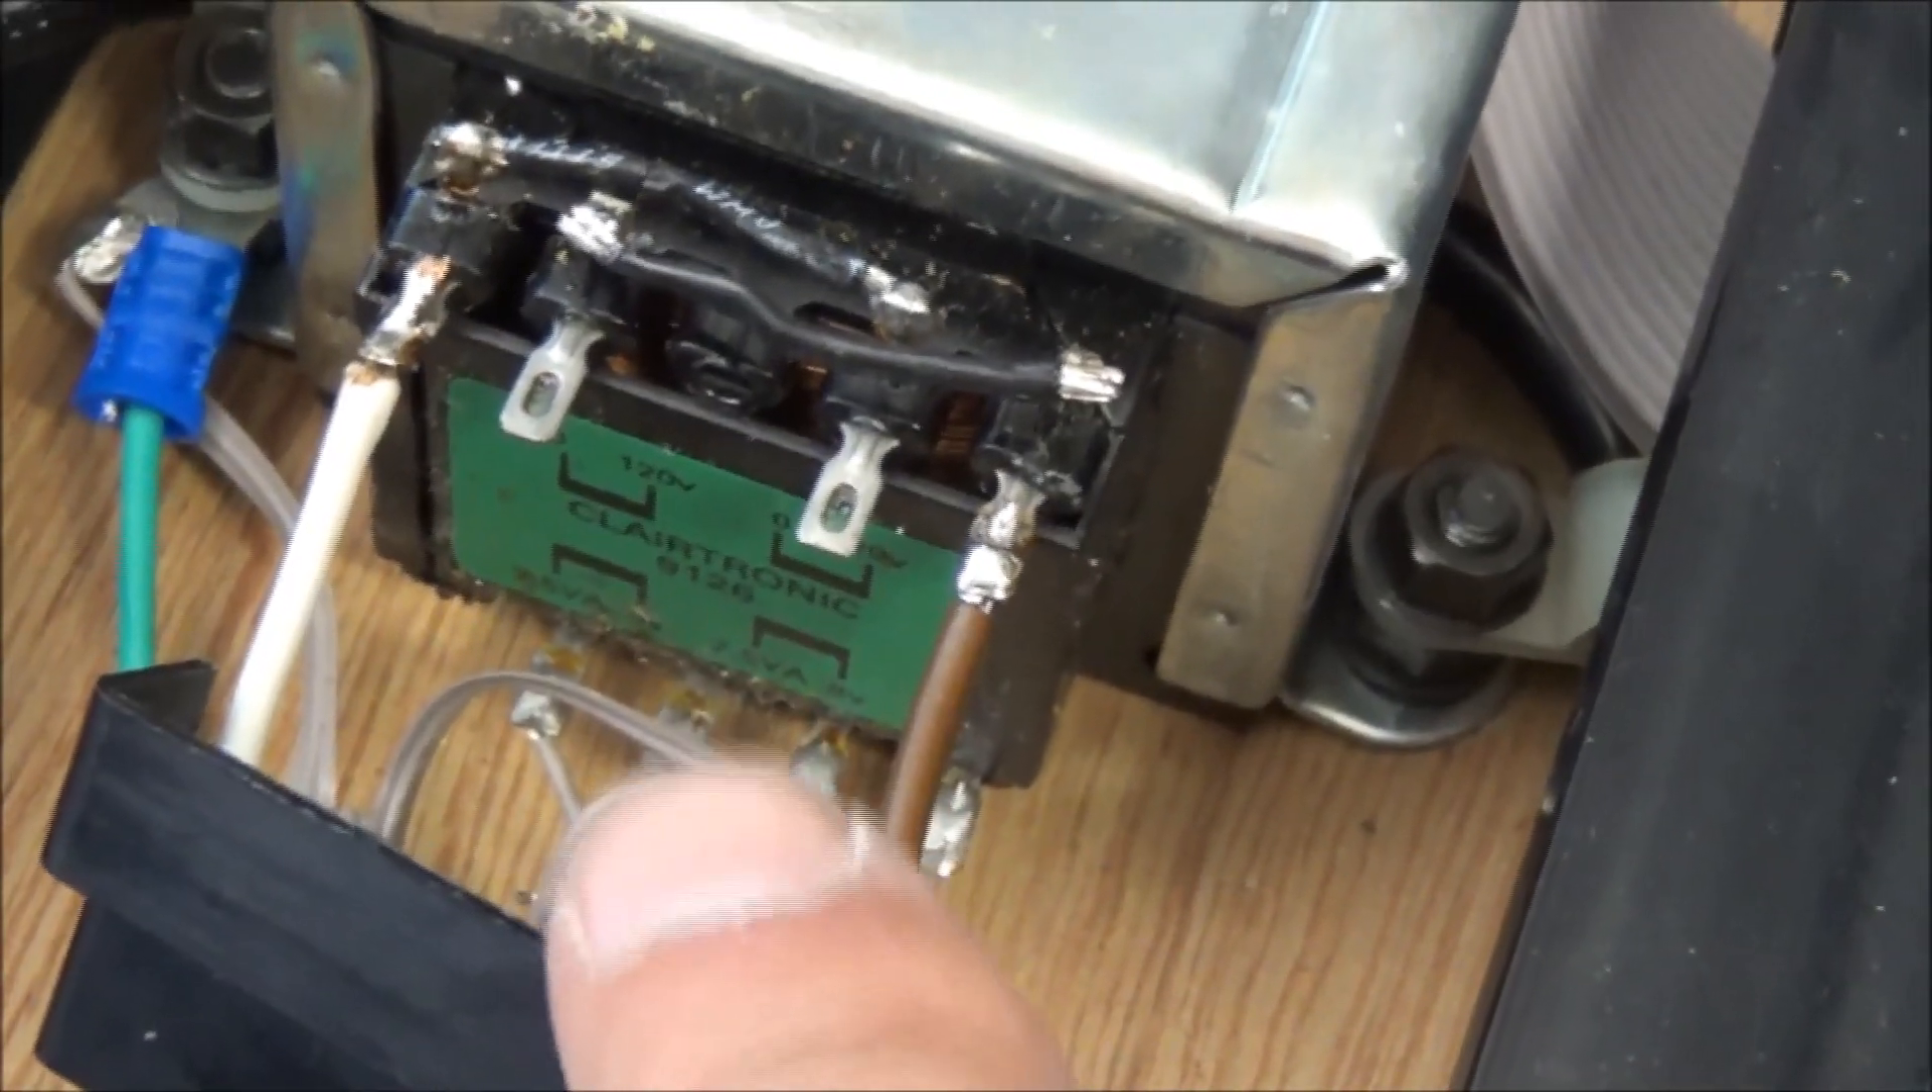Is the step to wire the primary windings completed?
Yes.